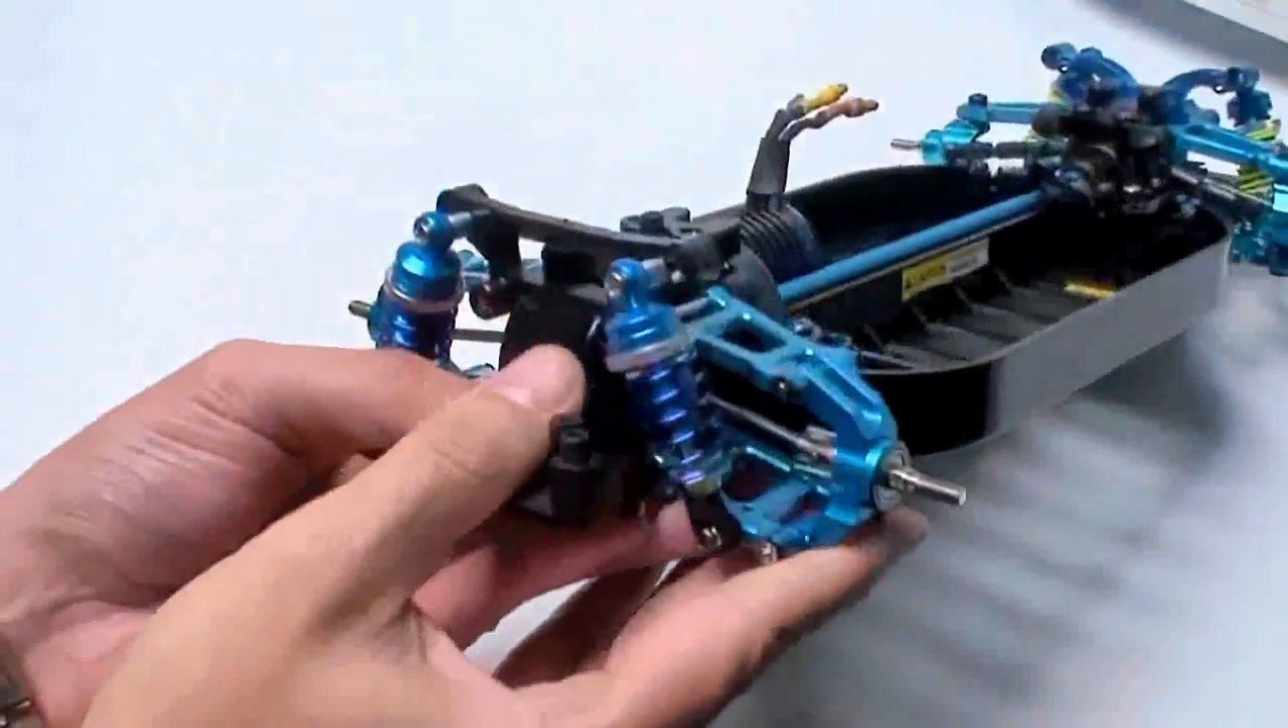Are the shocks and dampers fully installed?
Yes.